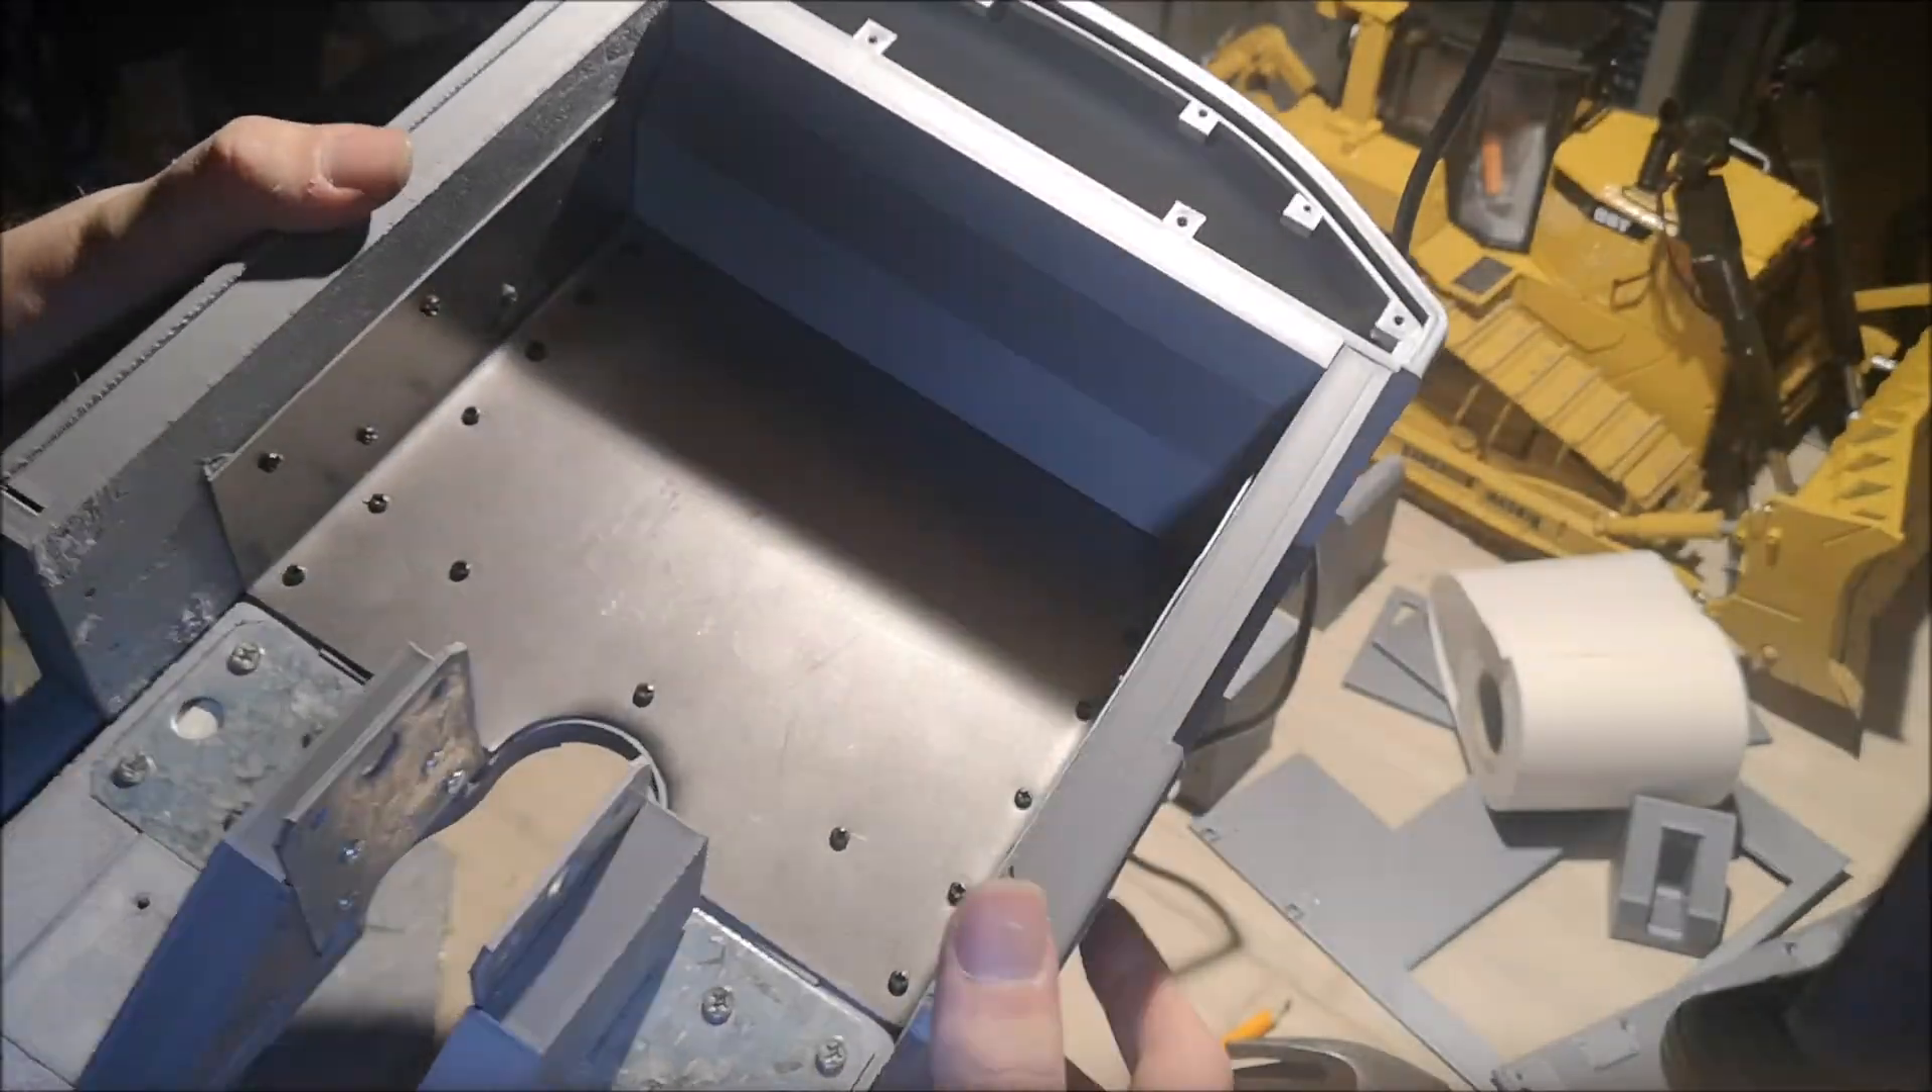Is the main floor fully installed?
Yes.